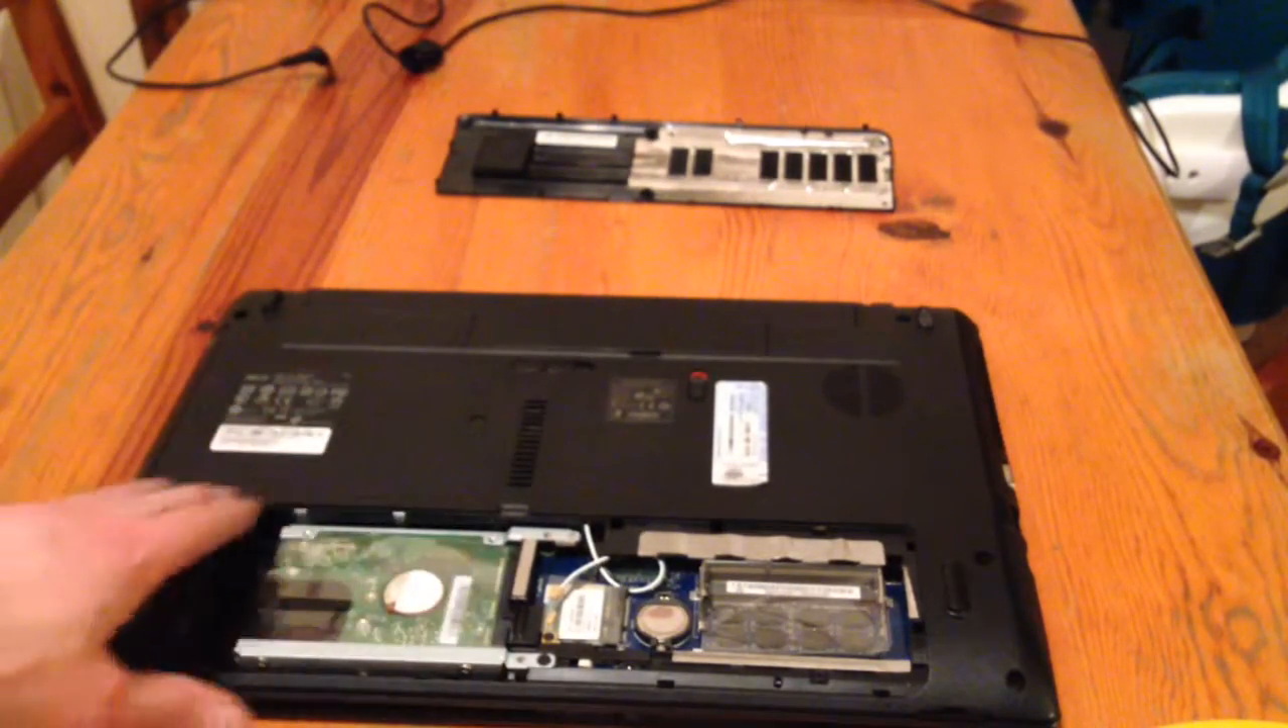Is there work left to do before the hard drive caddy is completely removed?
Yes.